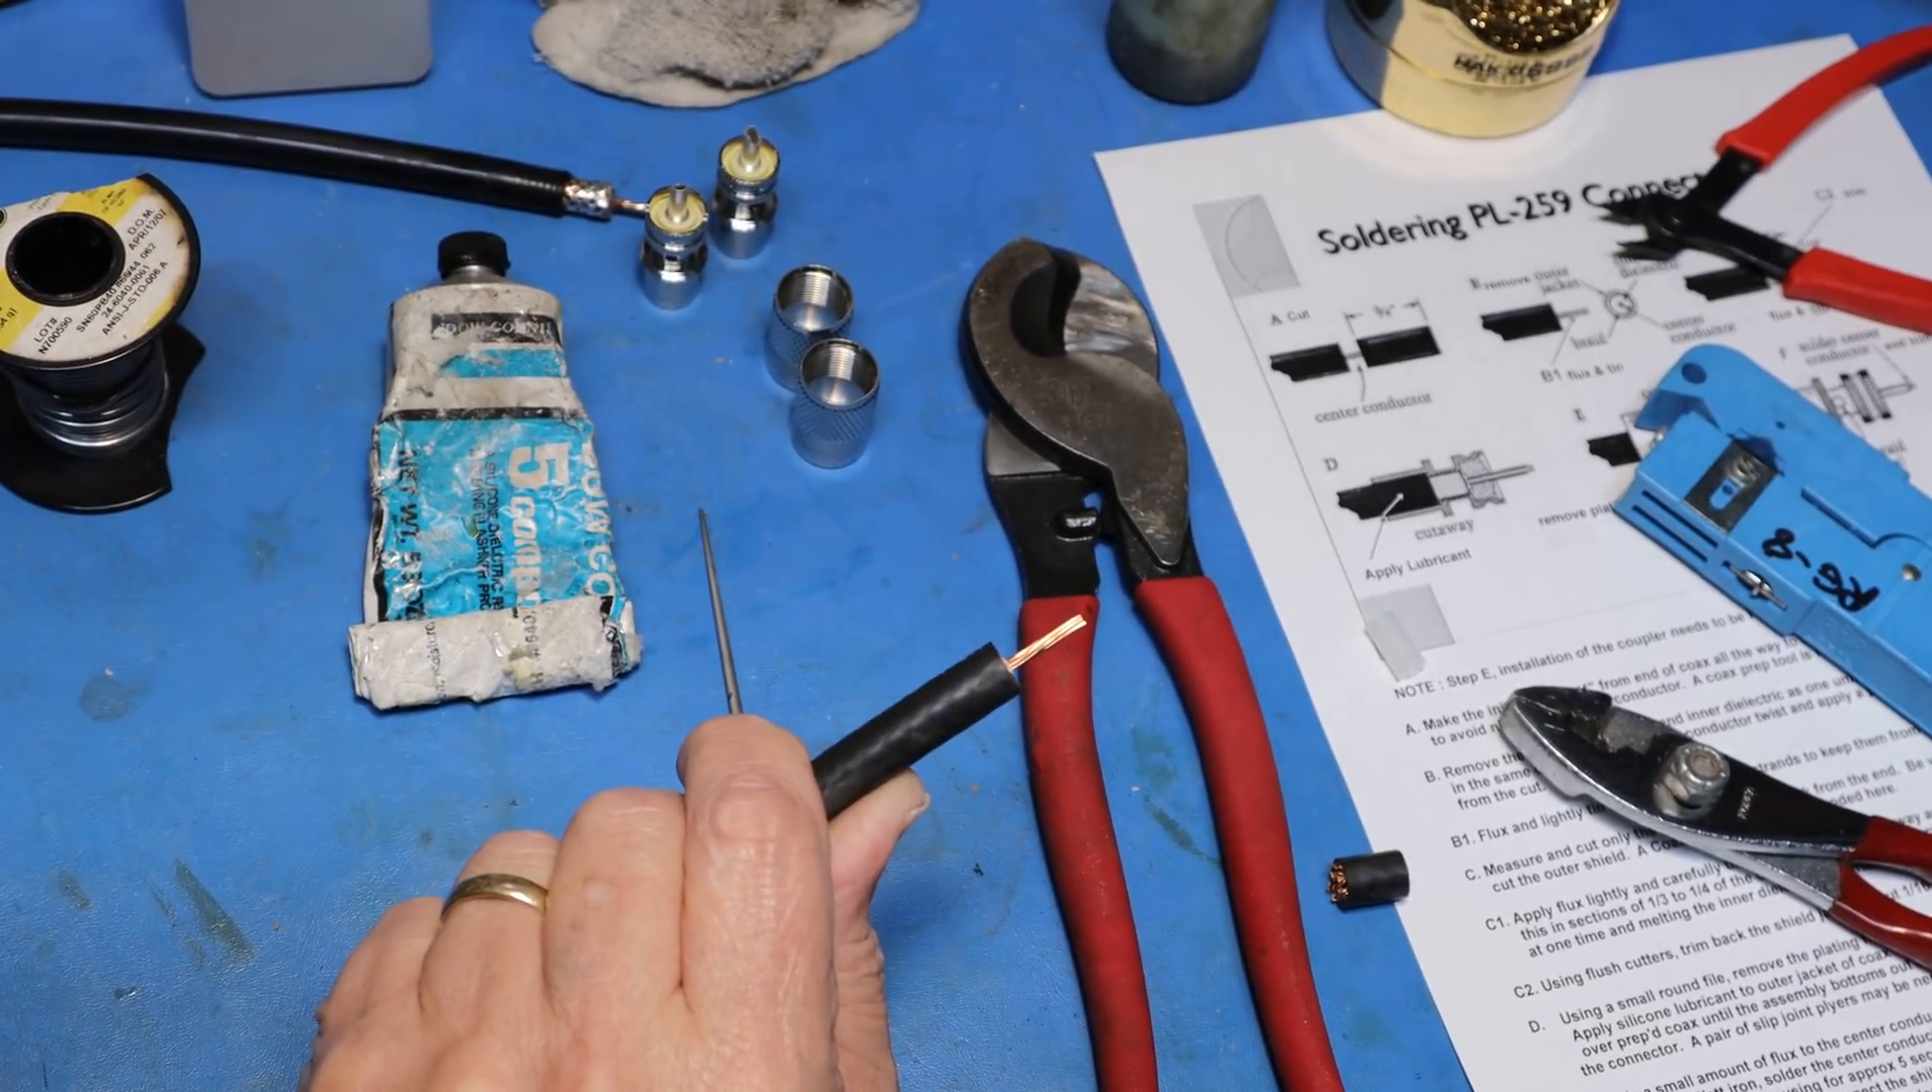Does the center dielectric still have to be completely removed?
No.